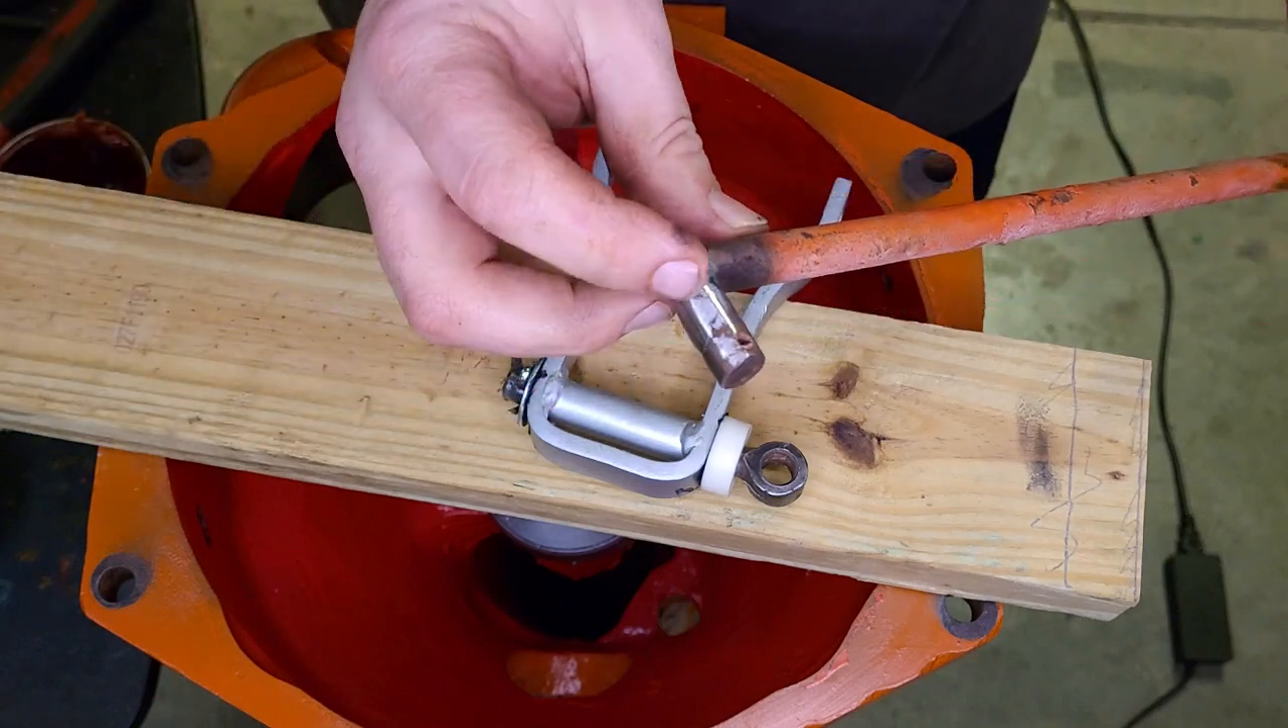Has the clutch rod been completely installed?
No.